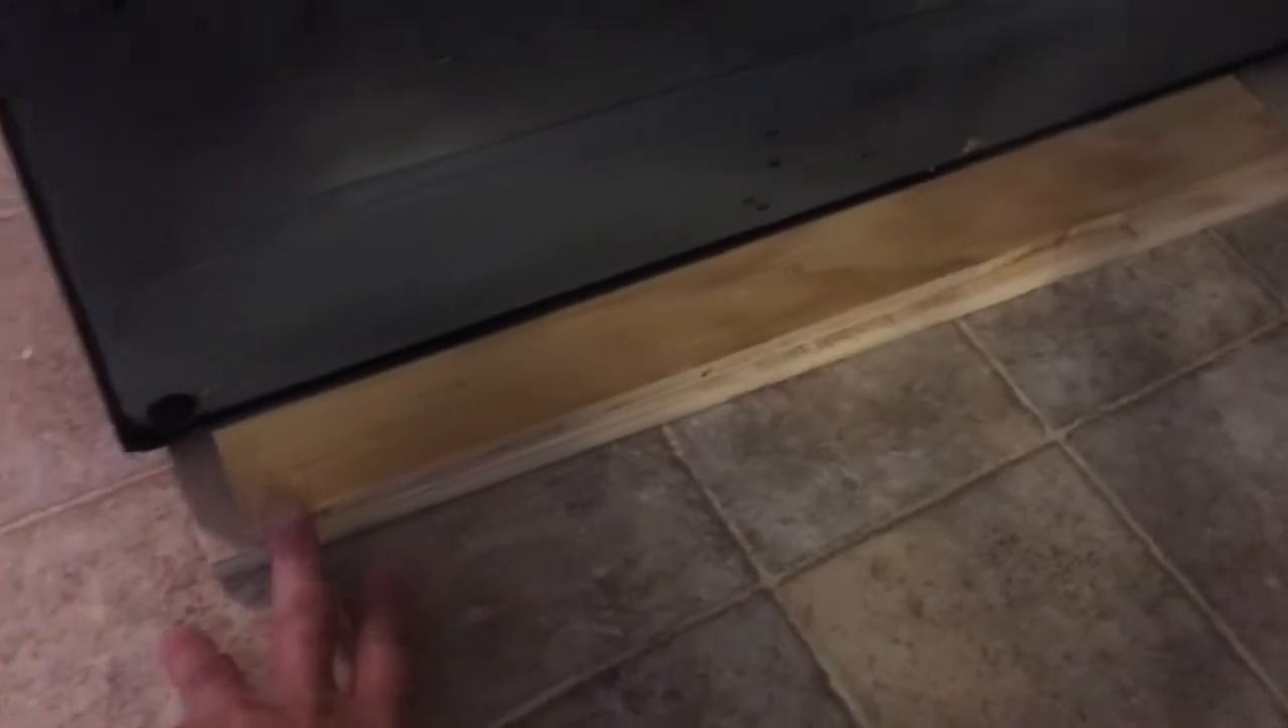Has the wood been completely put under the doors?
Yes.